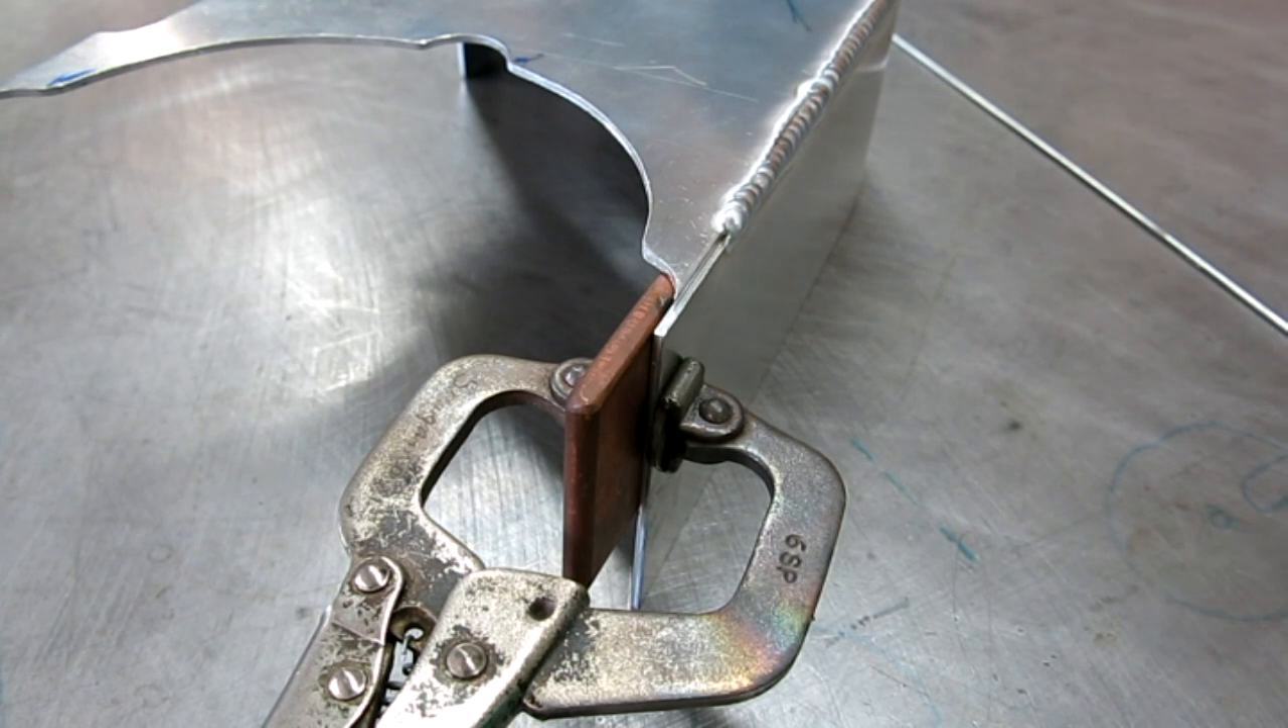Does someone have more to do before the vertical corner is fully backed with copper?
No.